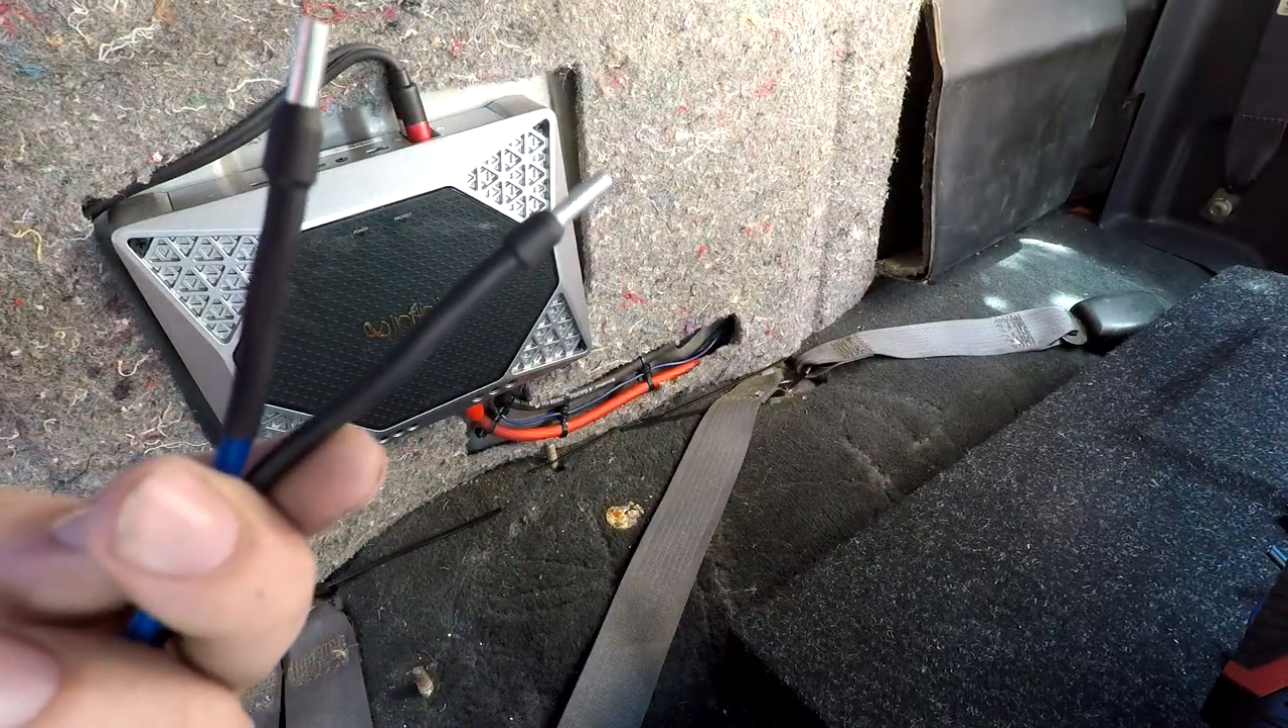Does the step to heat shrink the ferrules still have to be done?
No.